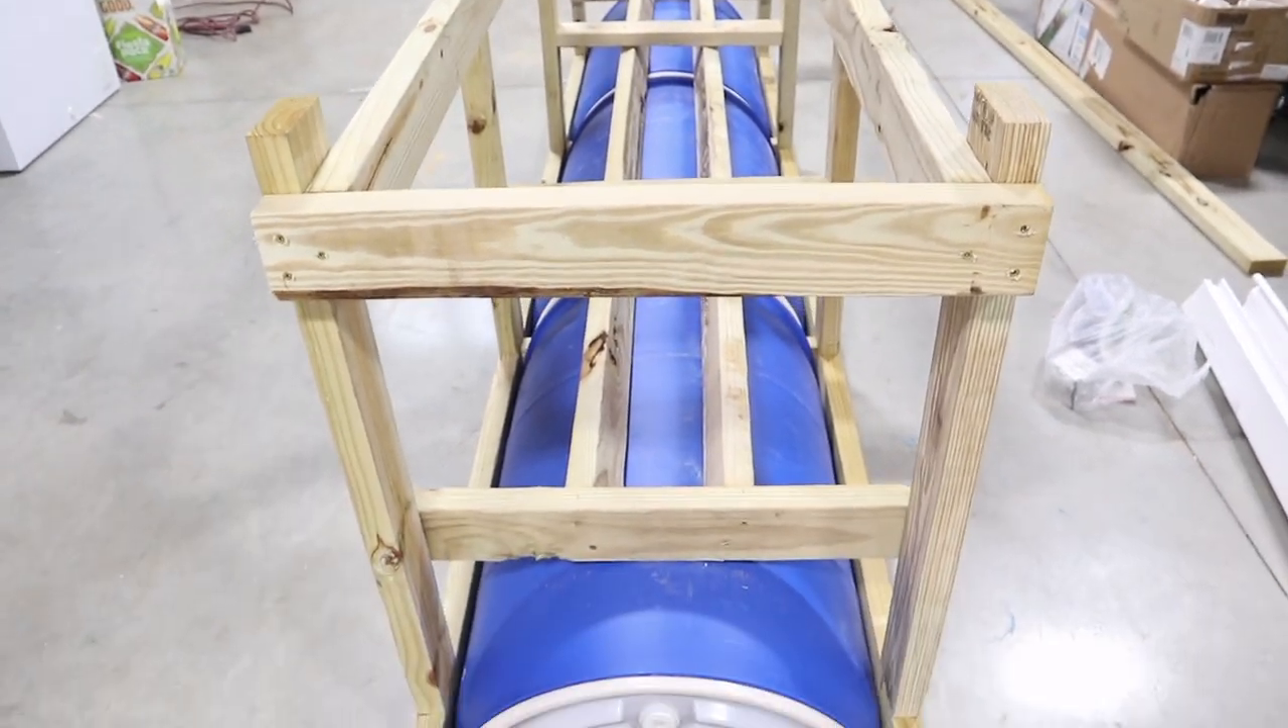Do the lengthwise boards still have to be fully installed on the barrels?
No.